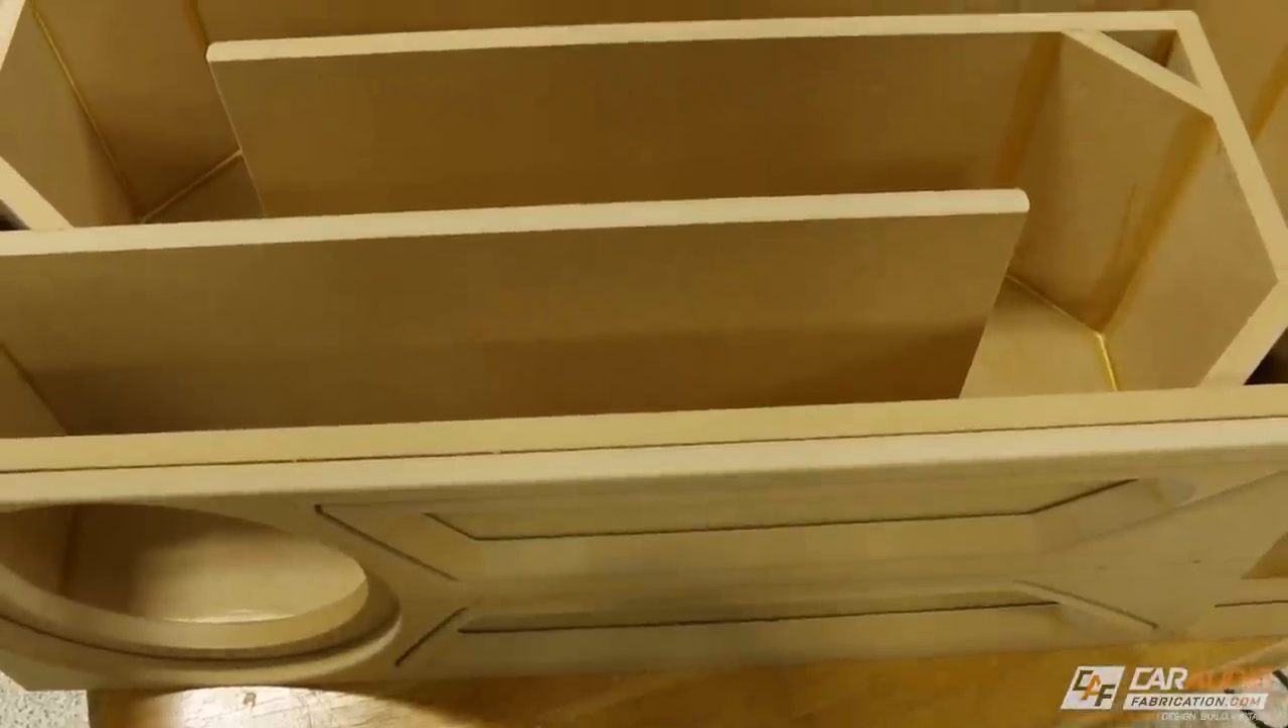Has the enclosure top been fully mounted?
No.